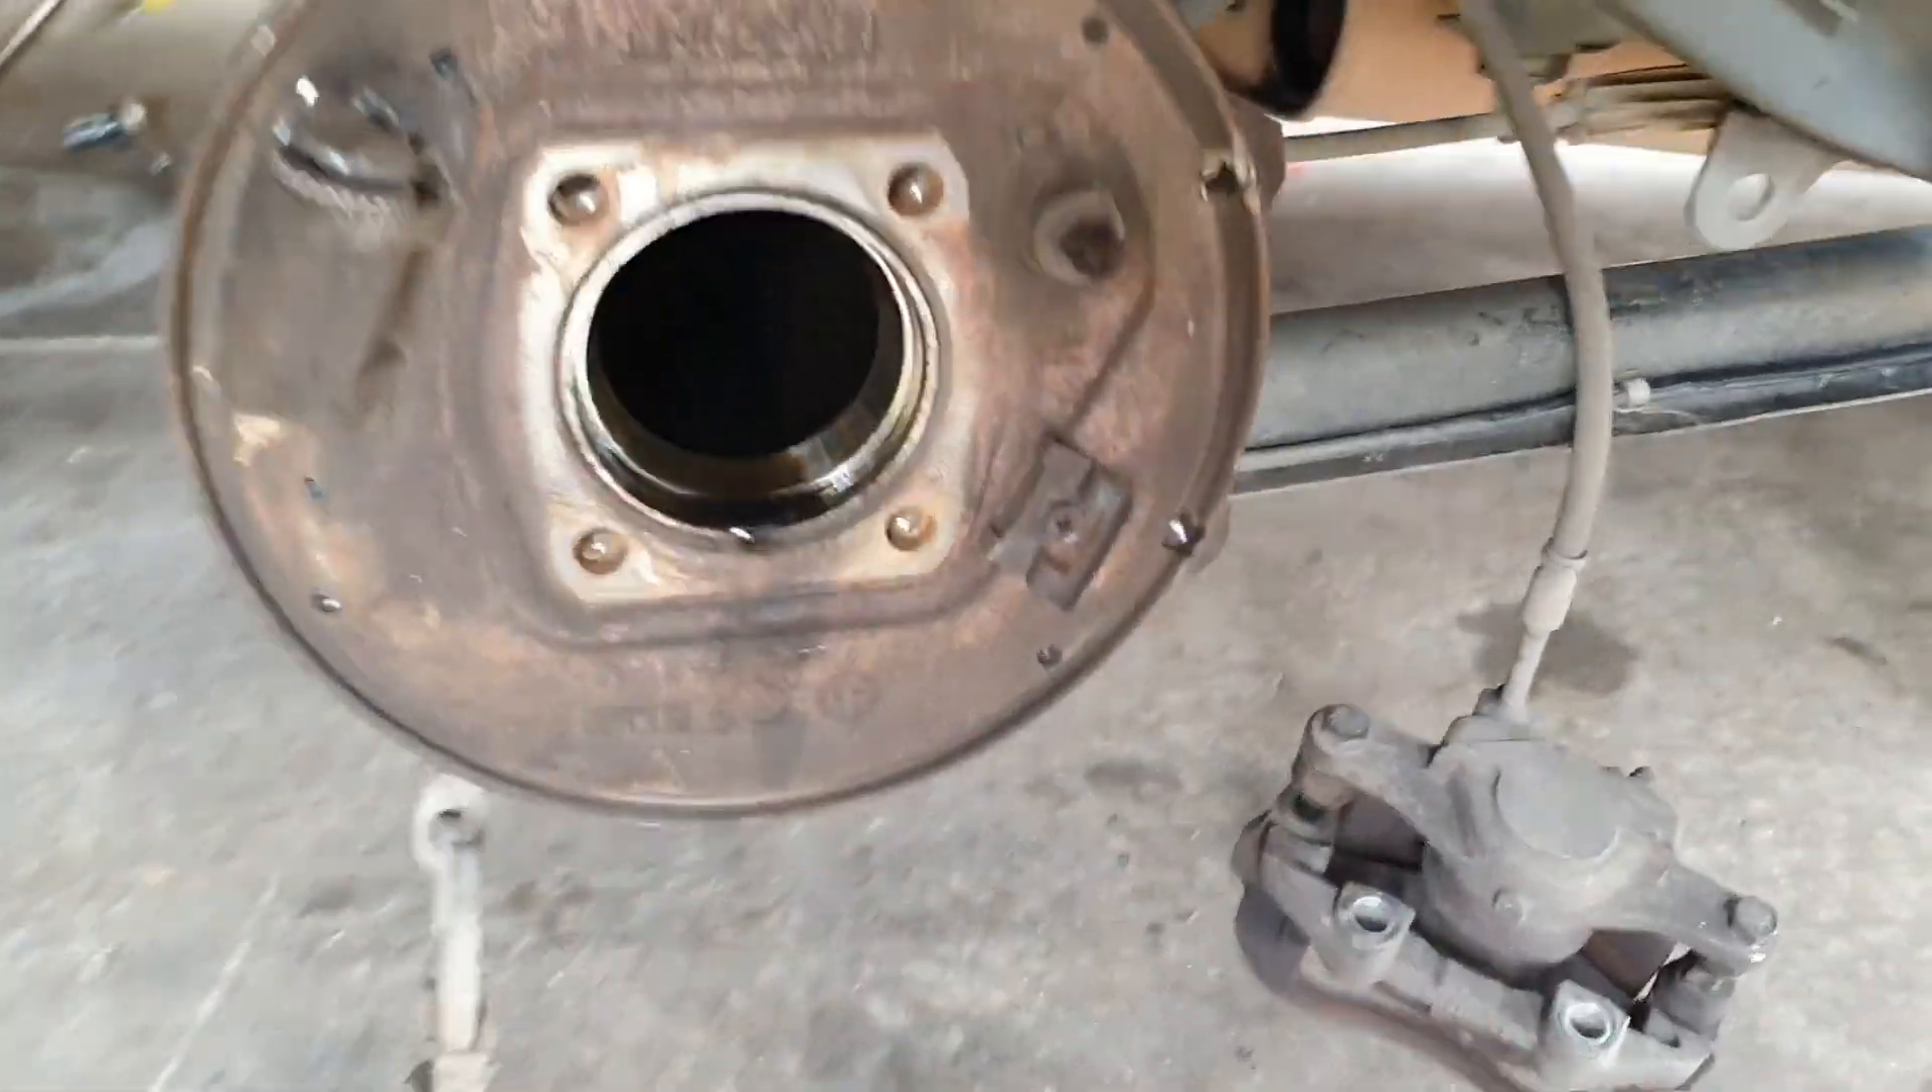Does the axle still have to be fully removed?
No.